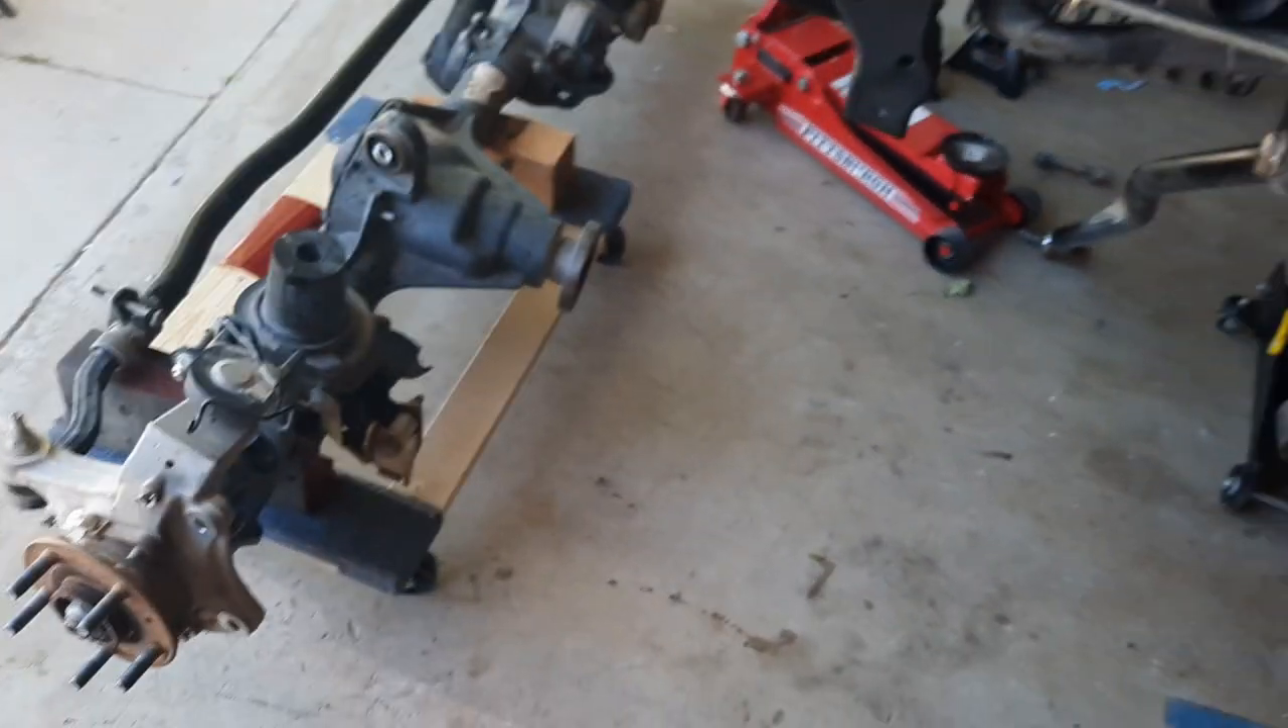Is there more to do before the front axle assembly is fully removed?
No.